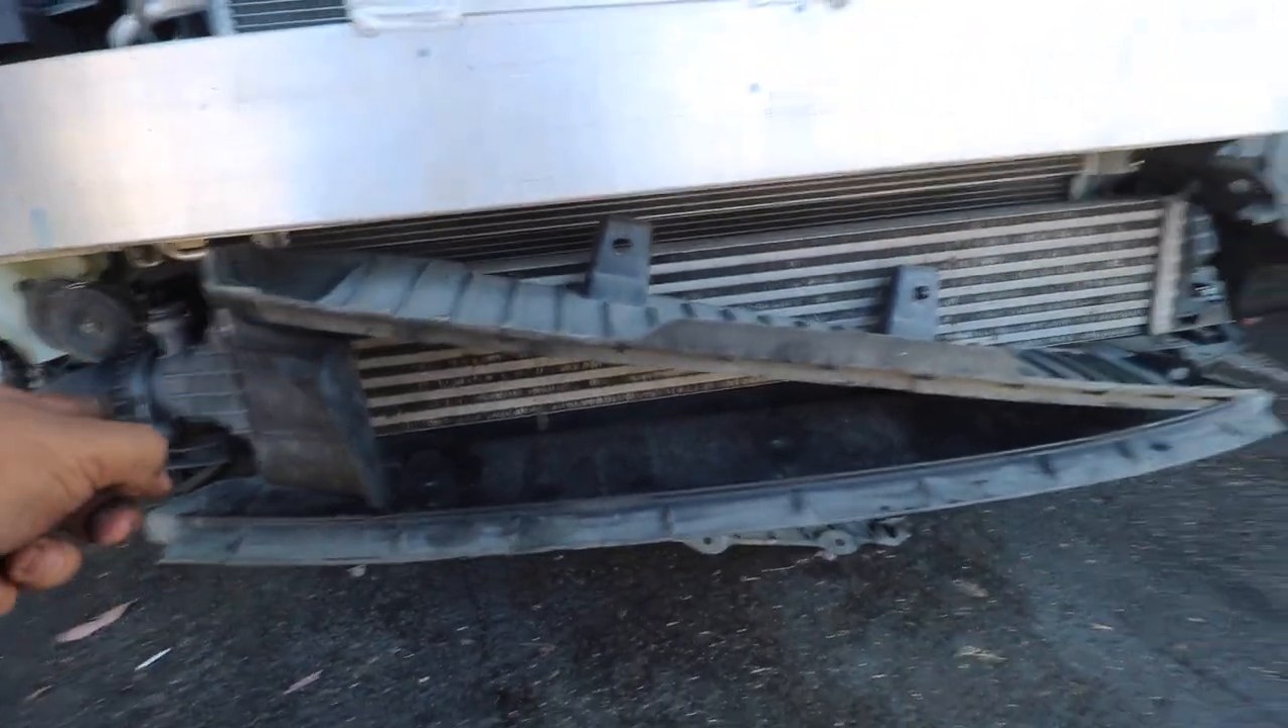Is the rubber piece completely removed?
No.